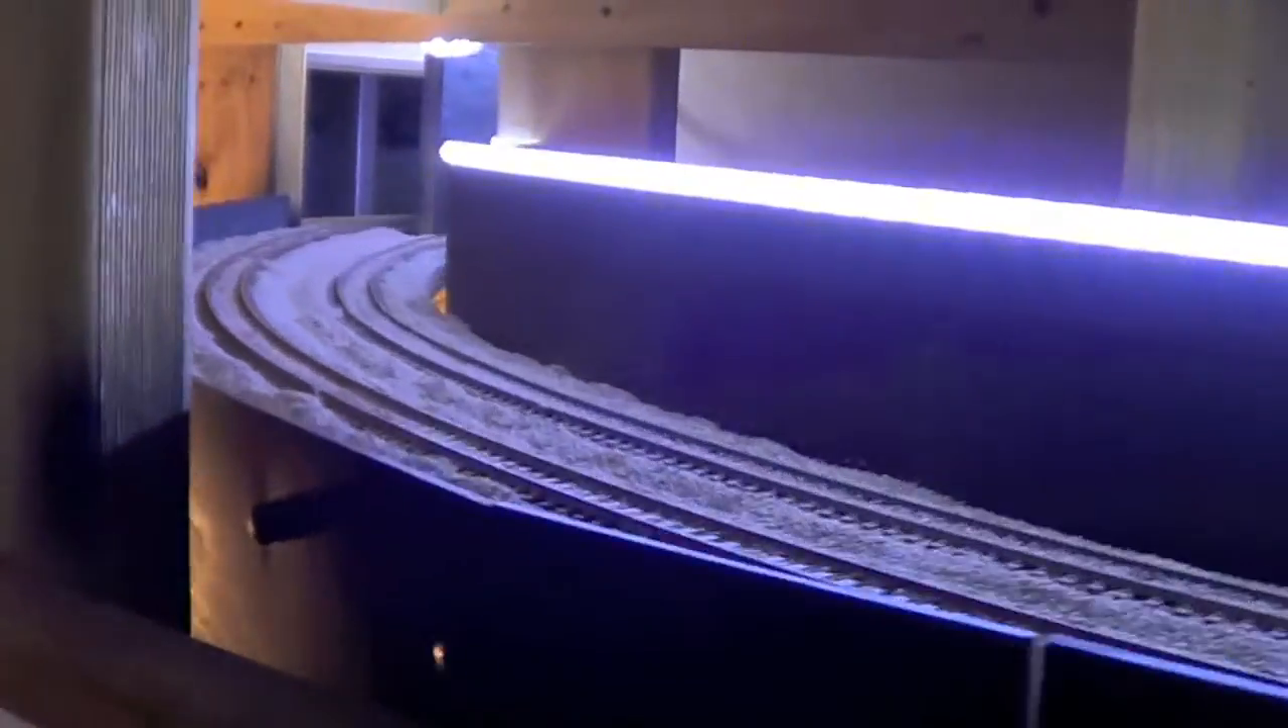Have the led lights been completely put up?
Yes.